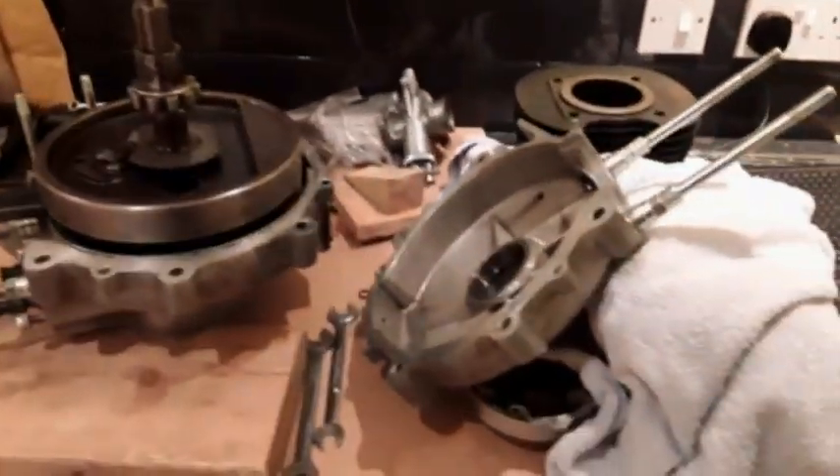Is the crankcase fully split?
Yes.